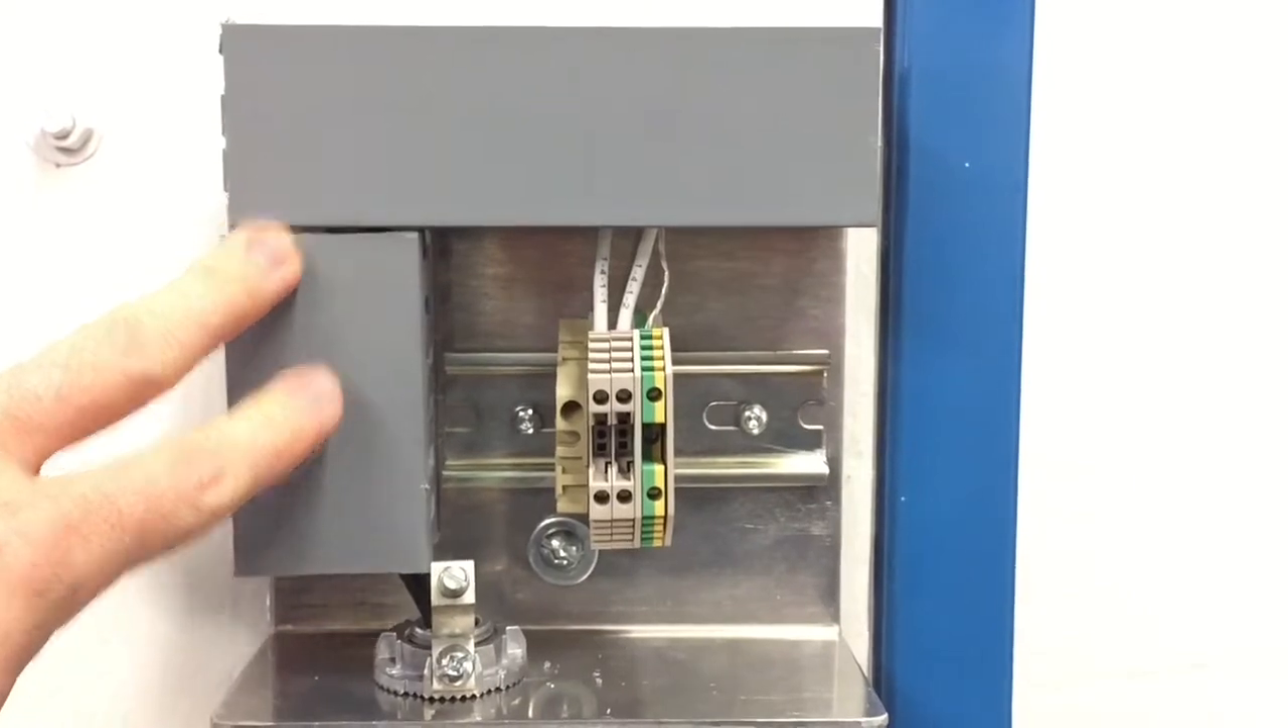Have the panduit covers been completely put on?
Yes.